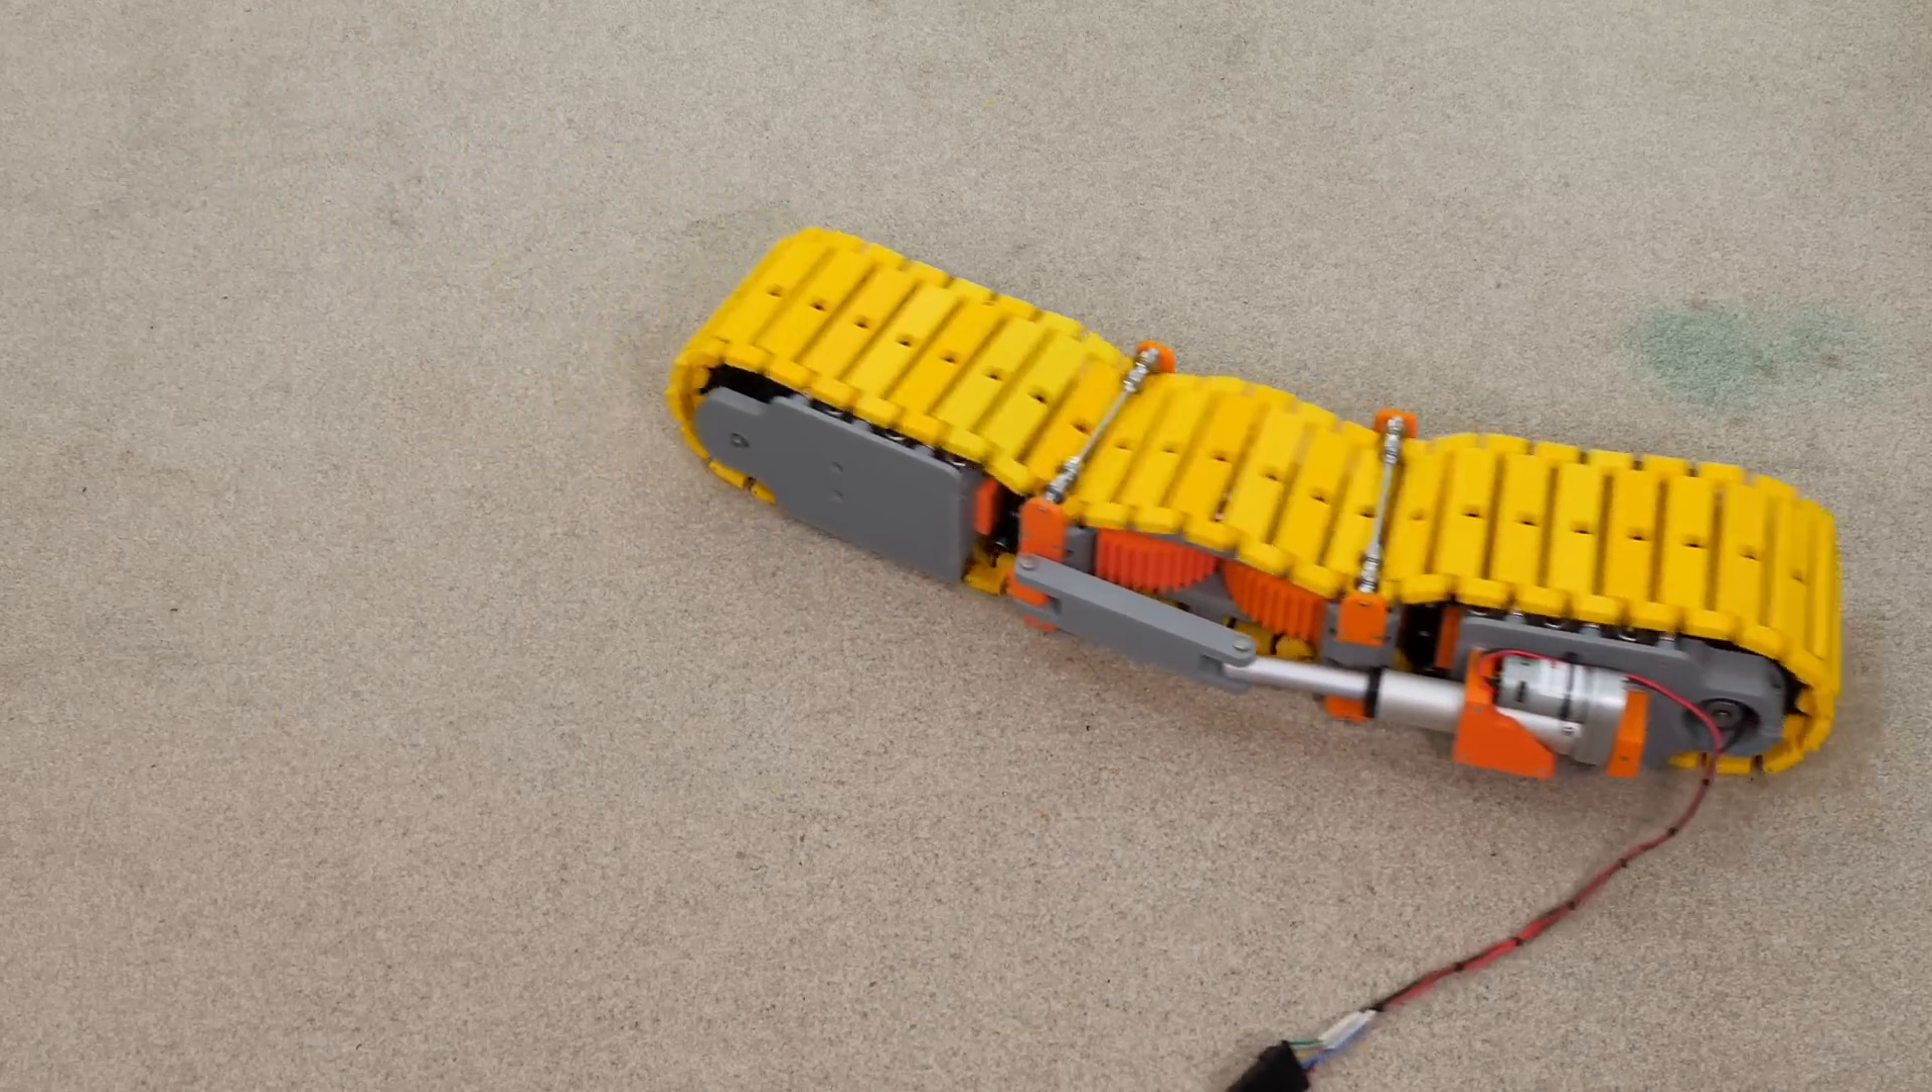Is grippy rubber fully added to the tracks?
No.